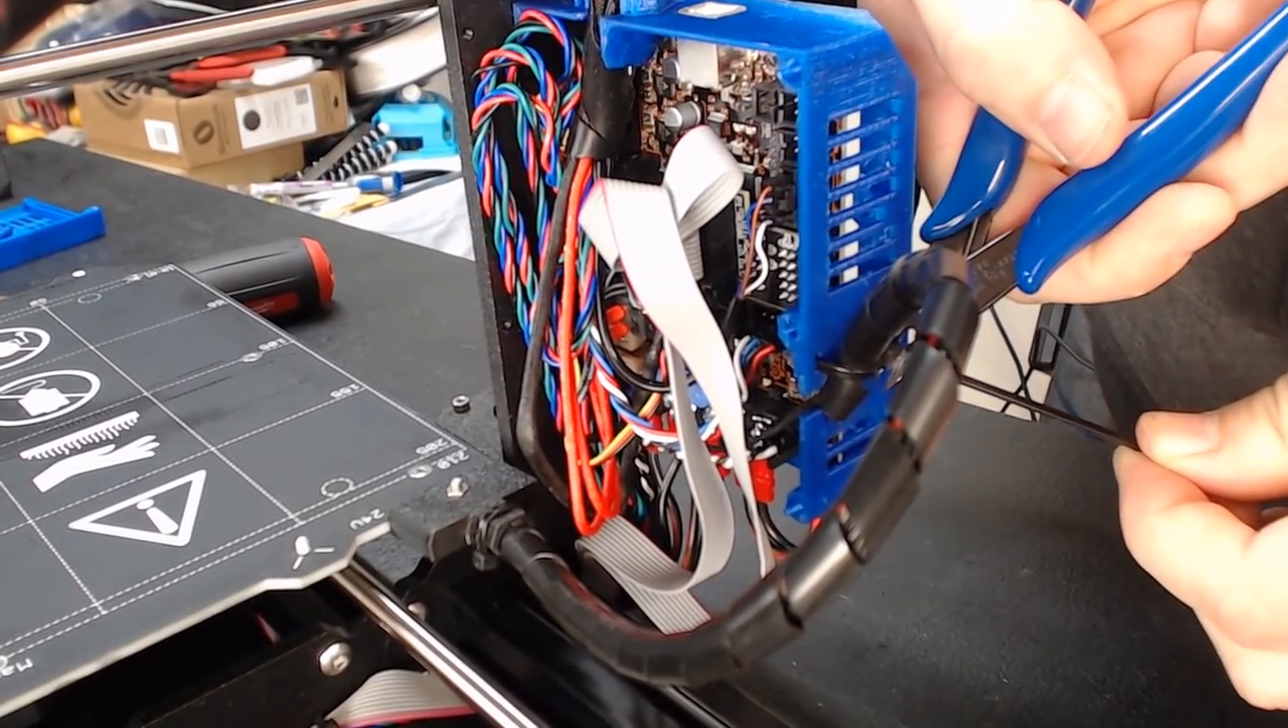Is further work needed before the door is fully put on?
Yes.